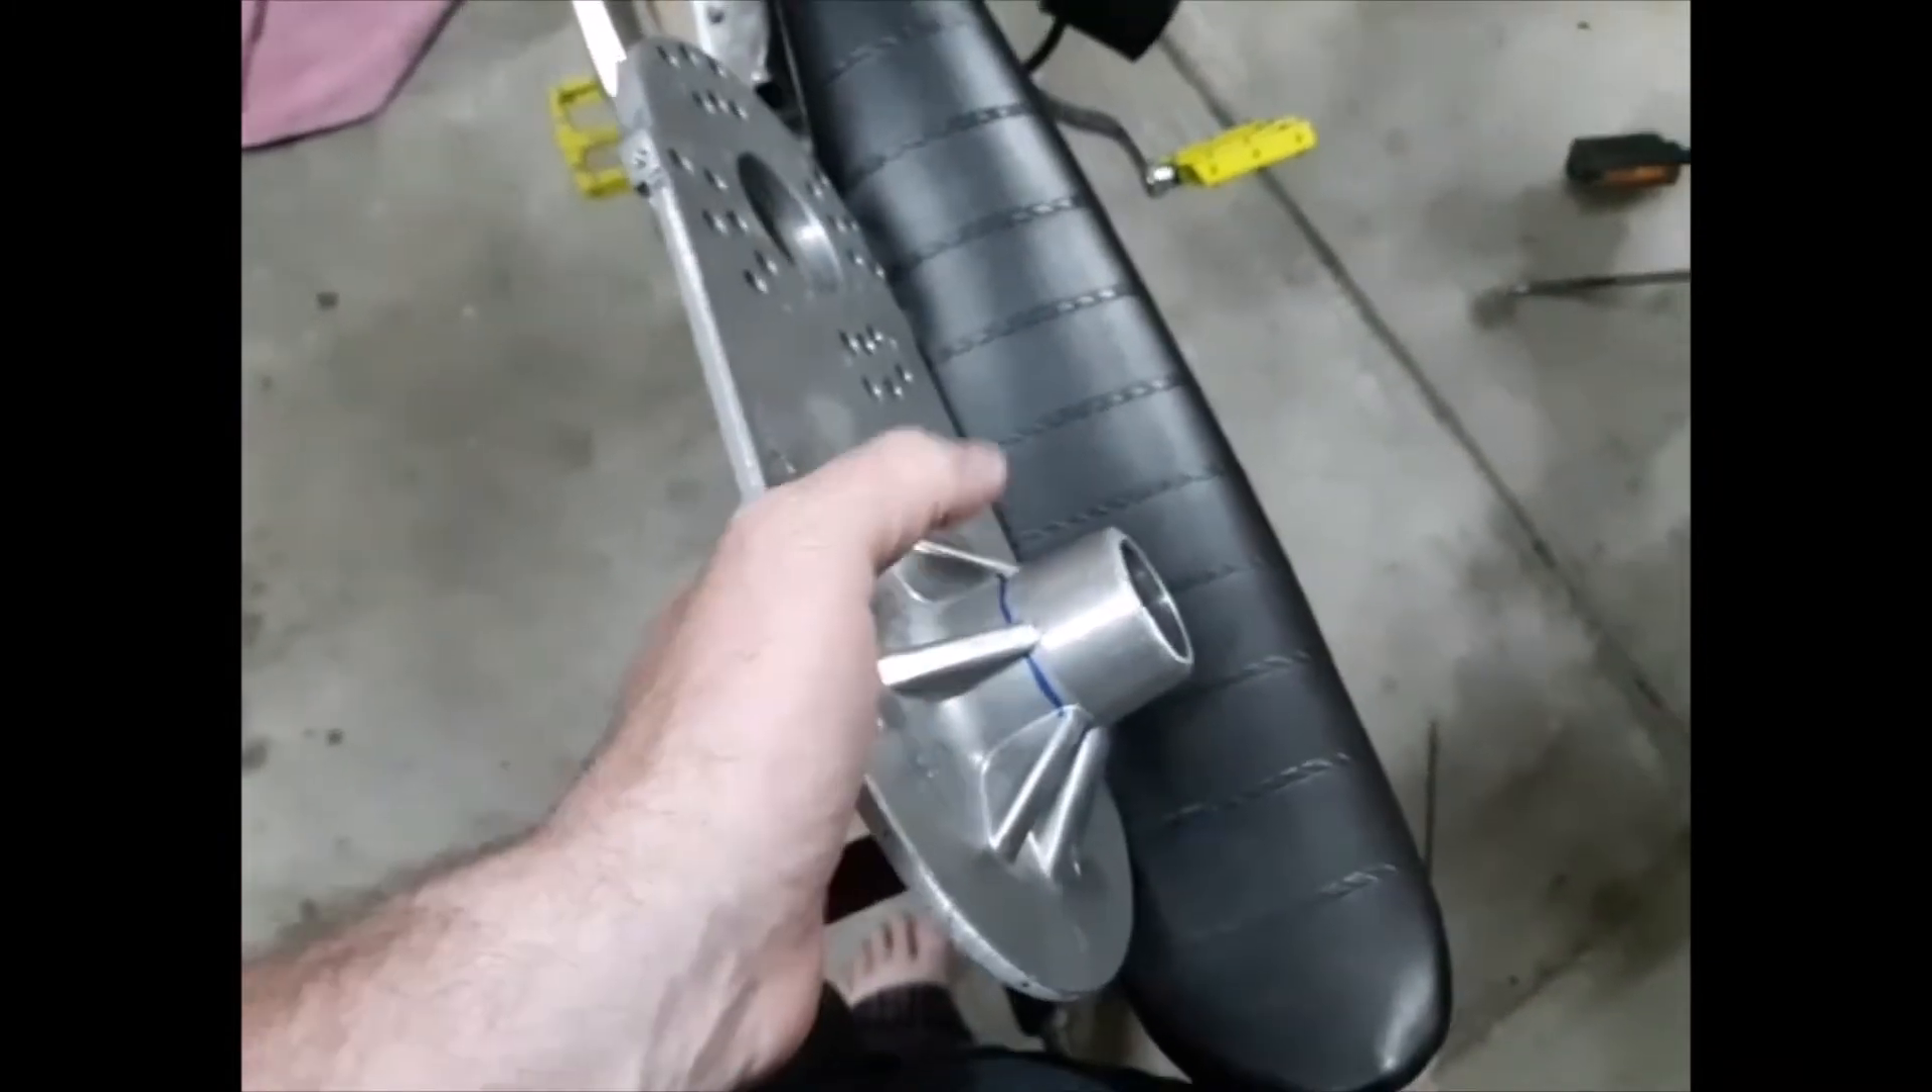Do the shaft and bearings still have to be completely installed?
Yes.